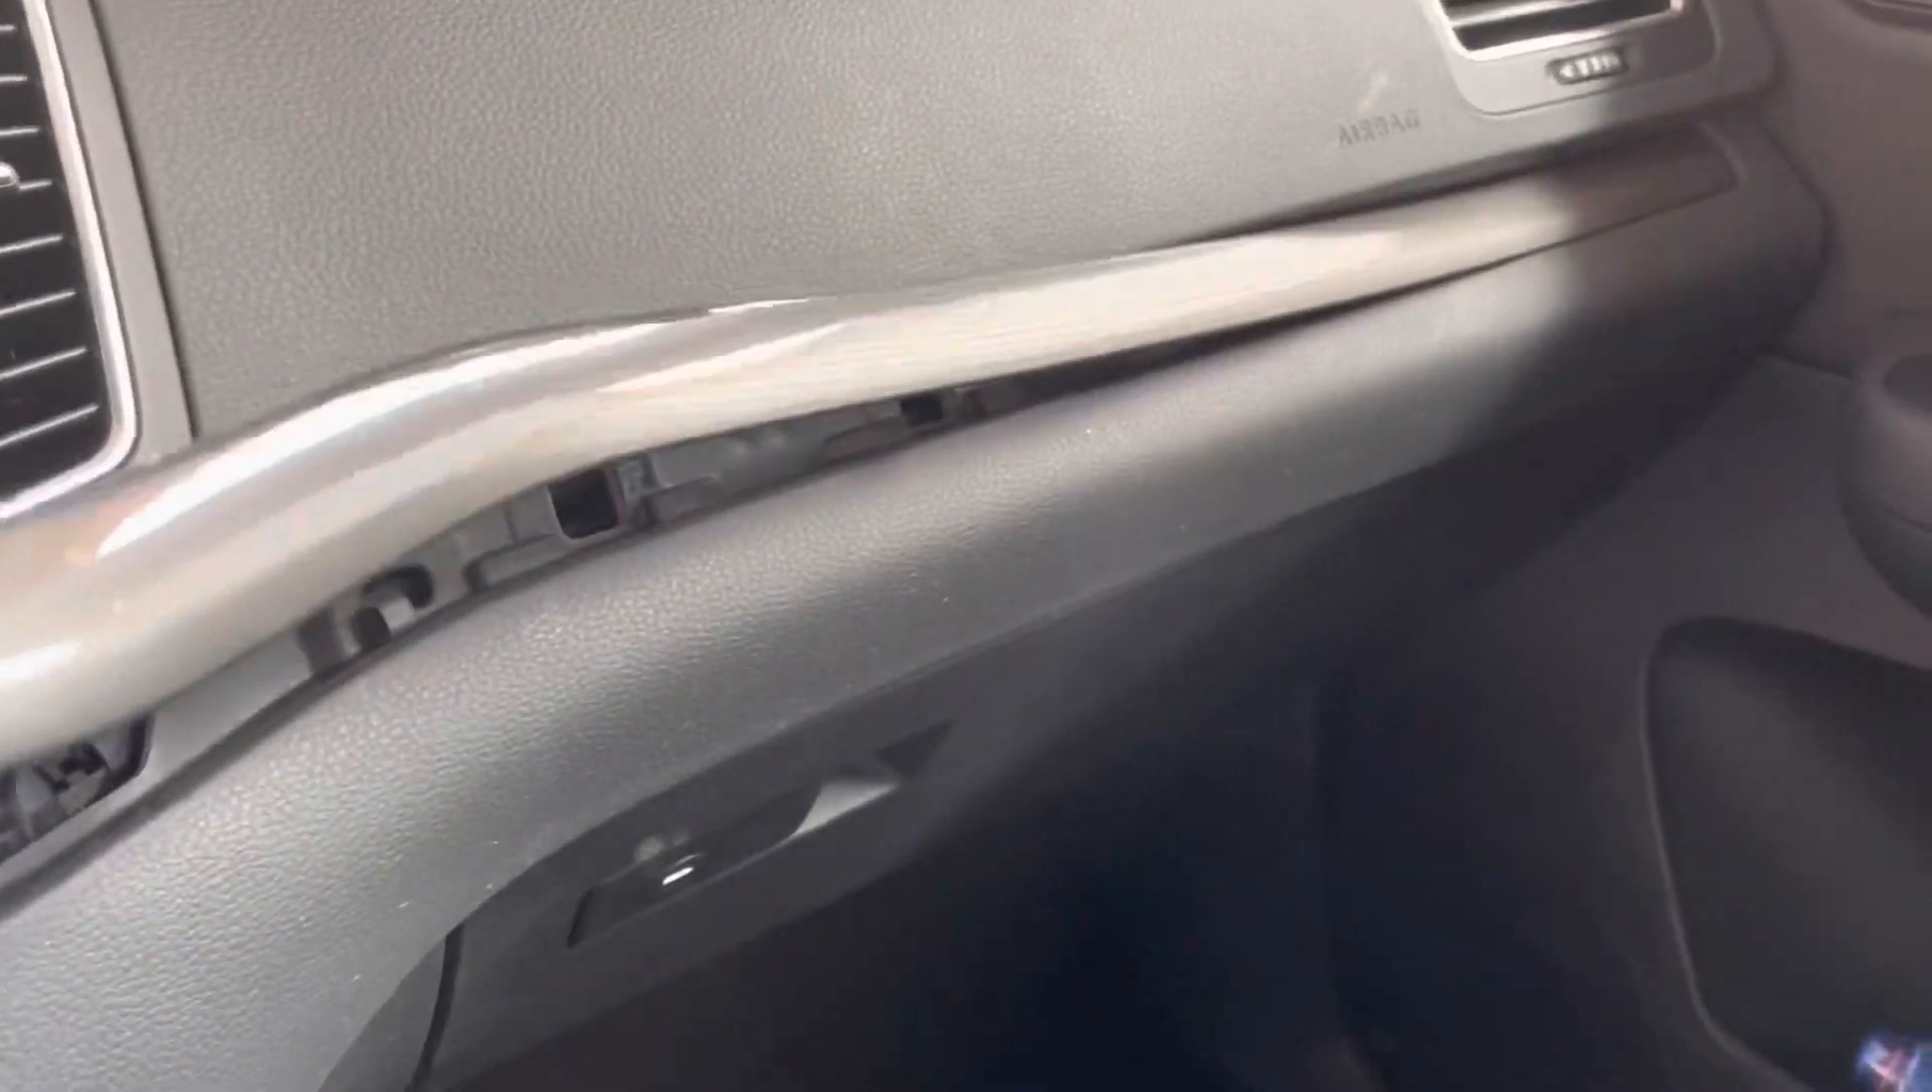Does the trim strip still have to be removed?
Yes.